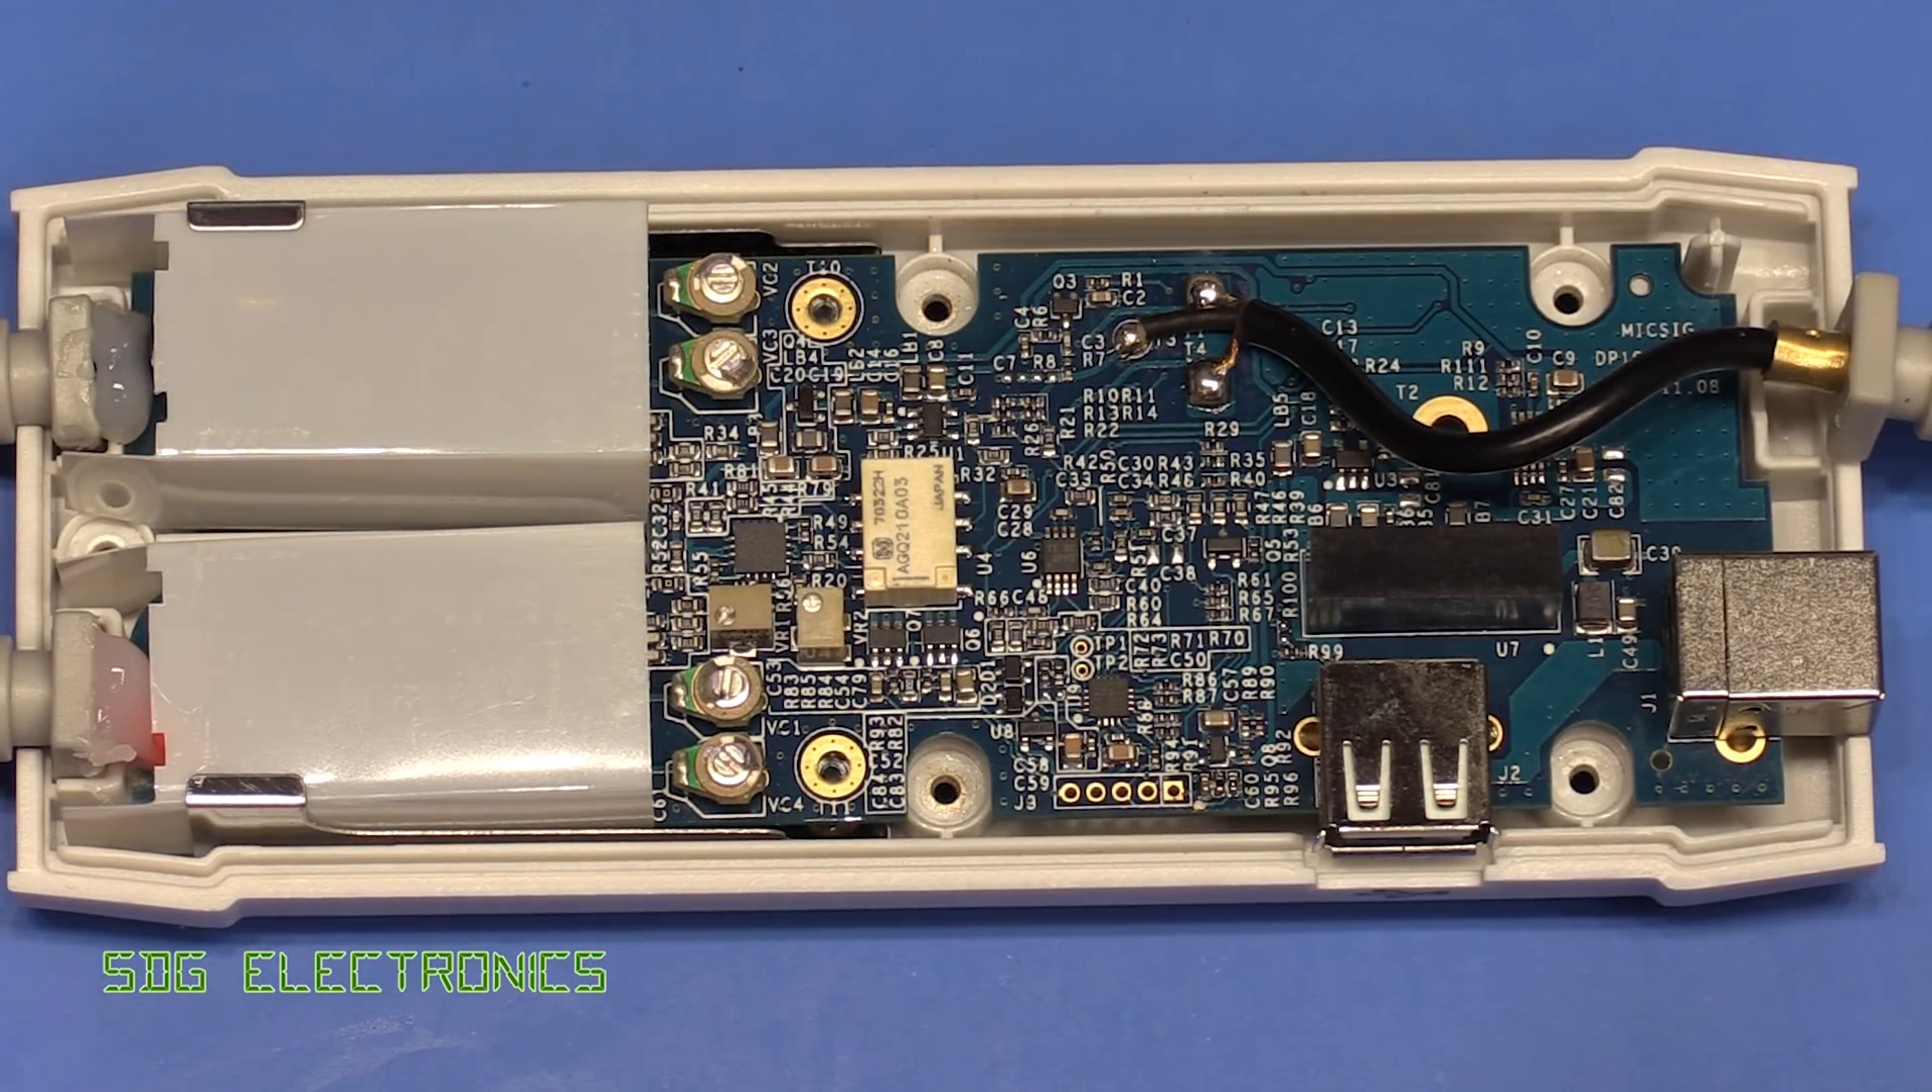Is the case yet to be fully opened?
No.